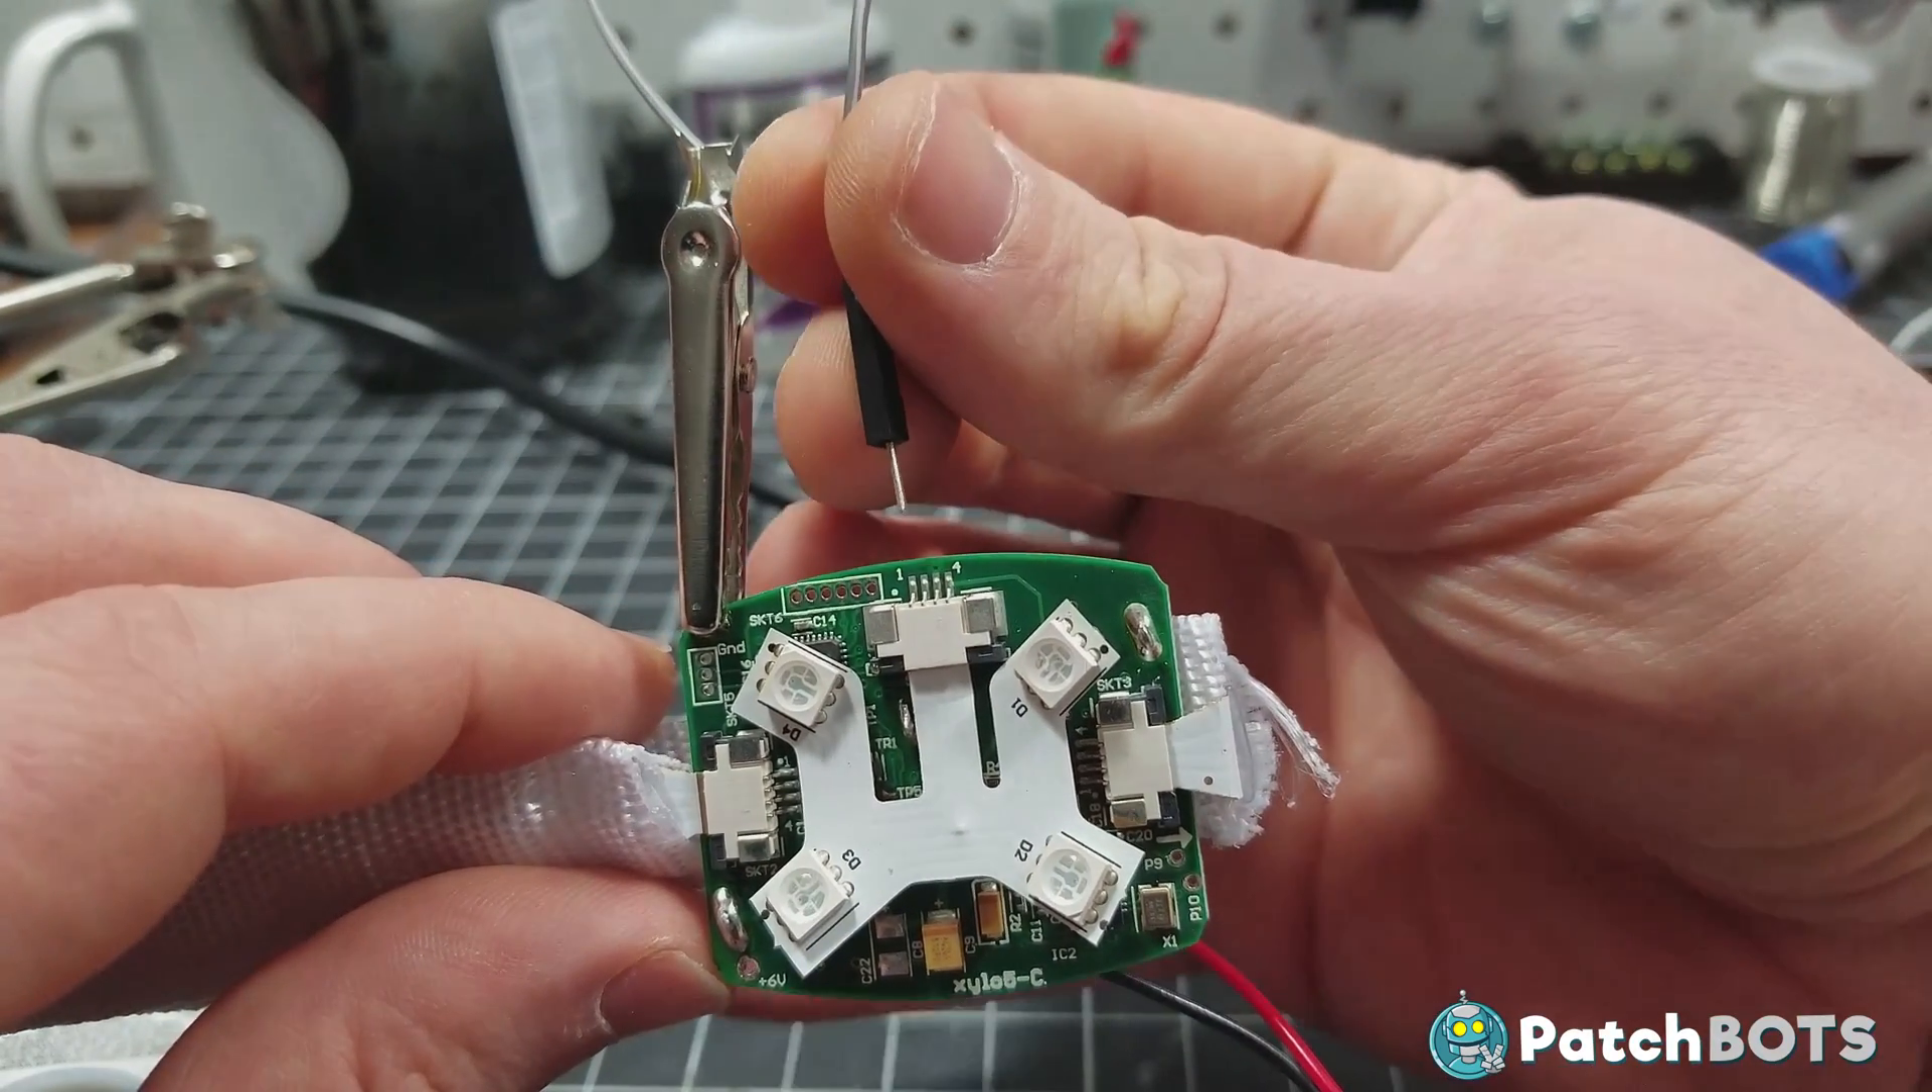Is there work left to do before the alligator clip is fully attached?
No.